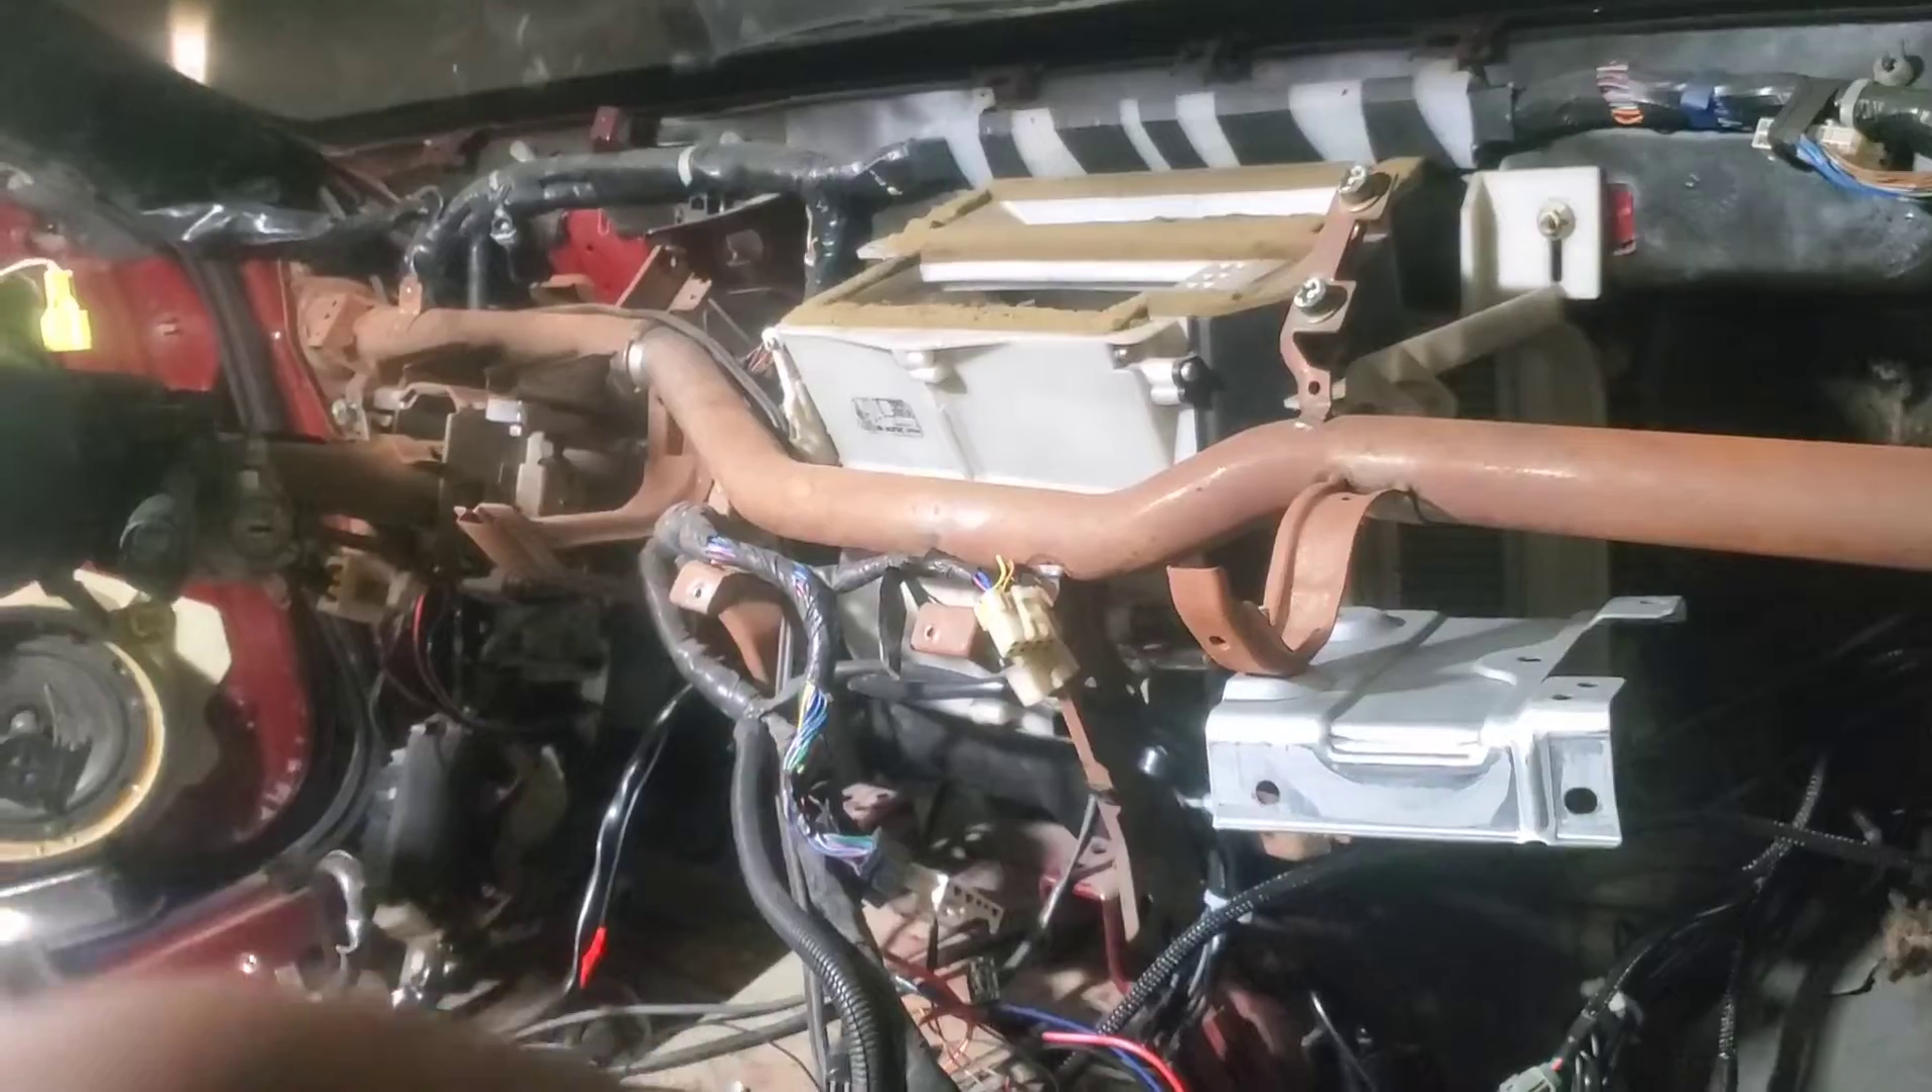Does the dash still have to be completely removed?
No.